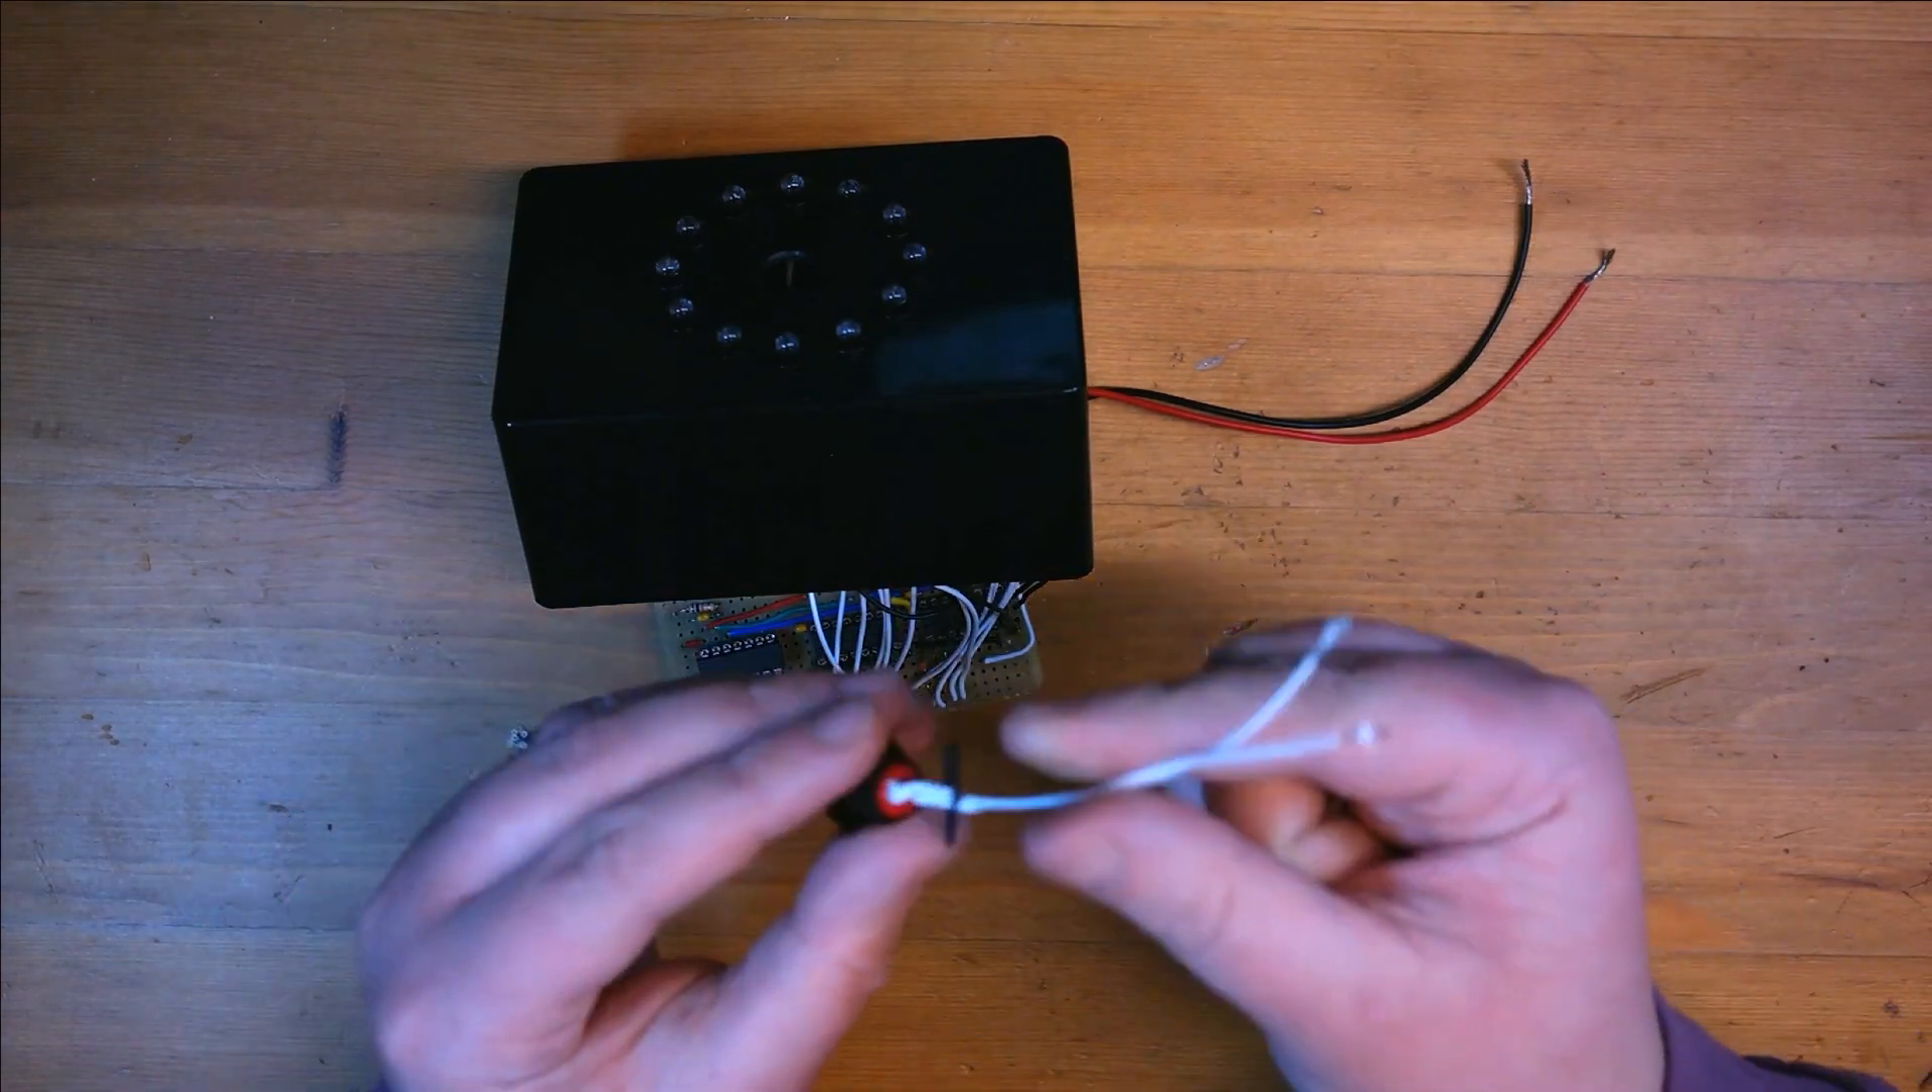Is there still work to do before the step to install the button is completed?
Yes.